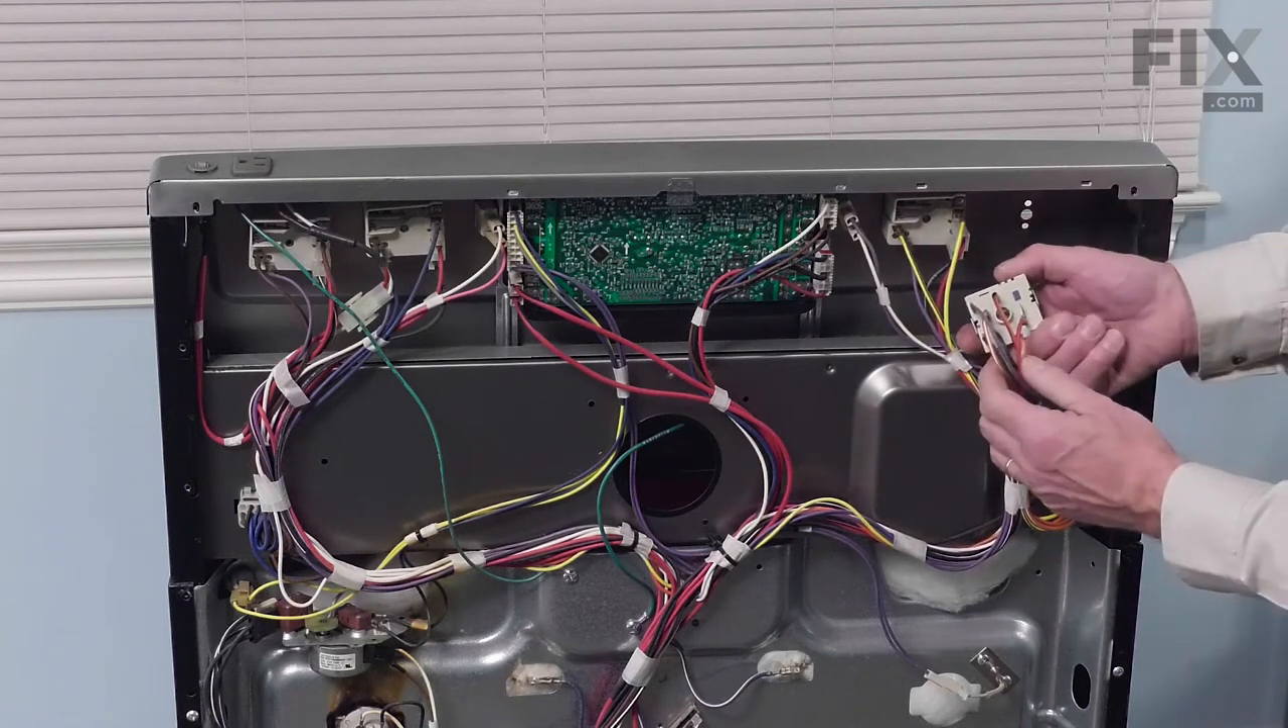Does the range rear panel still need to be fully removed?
No.